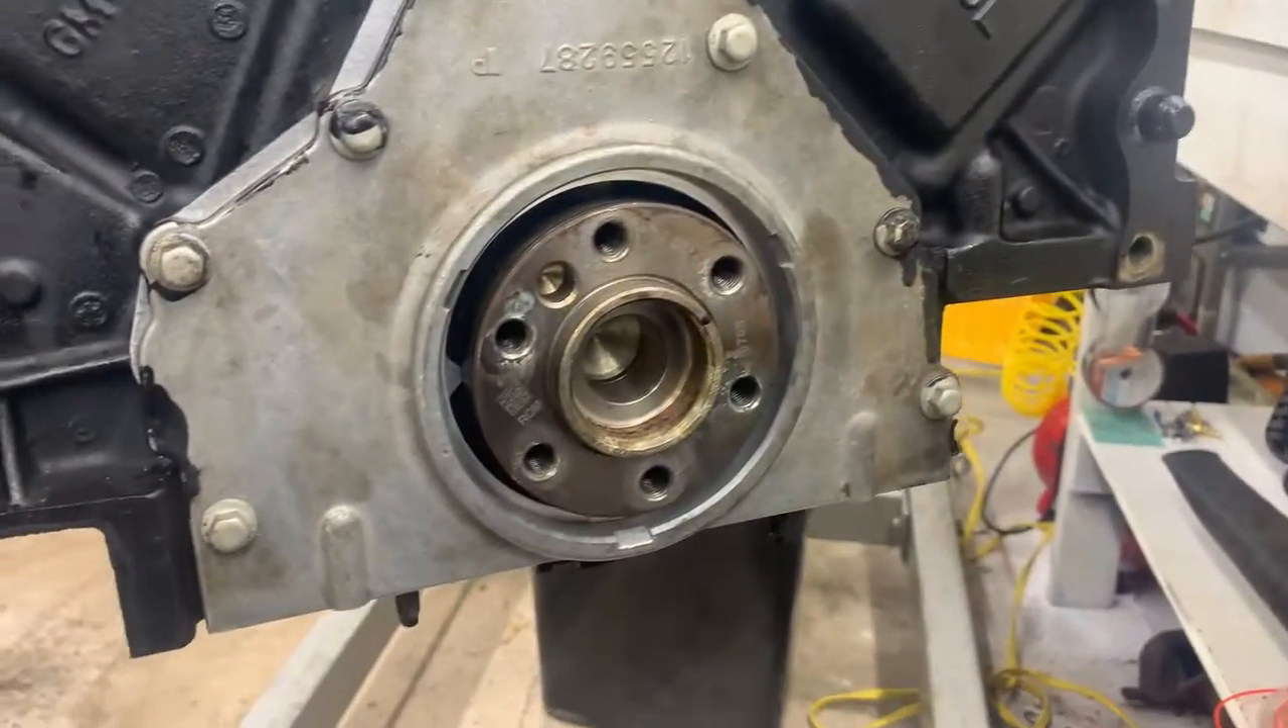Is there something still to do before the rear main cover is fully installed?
No.